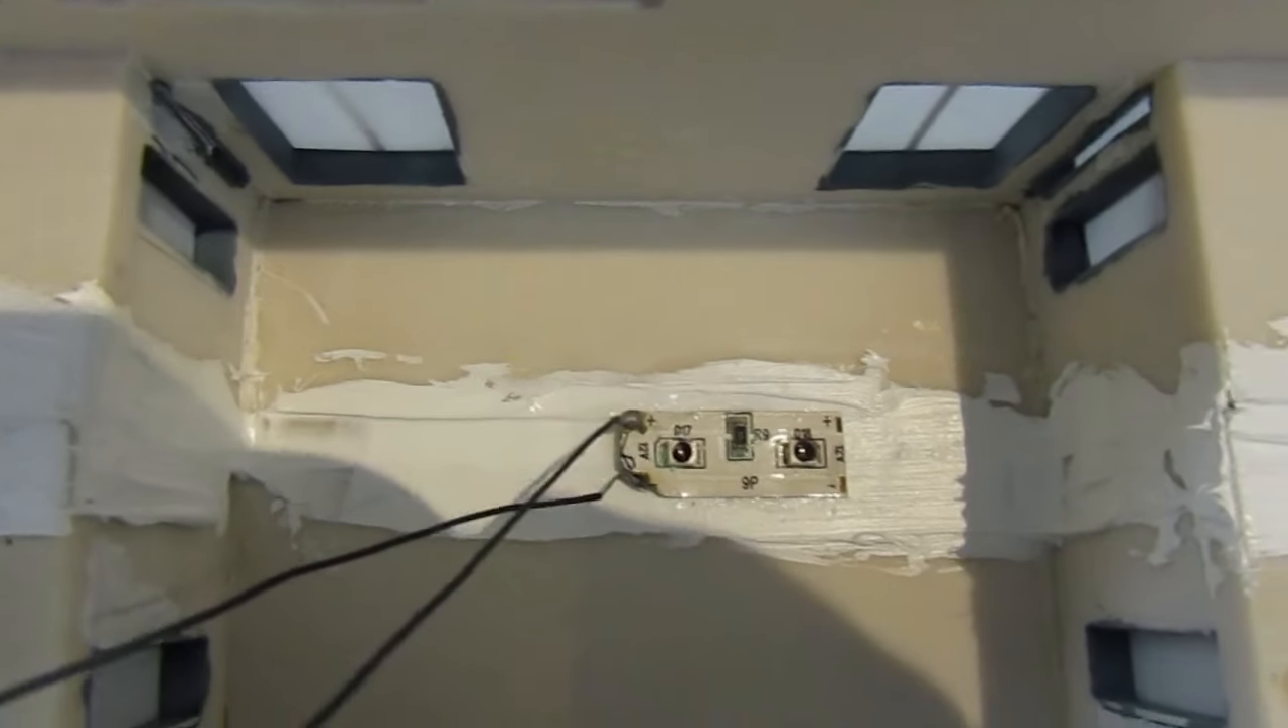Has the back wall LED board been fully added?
Yes.